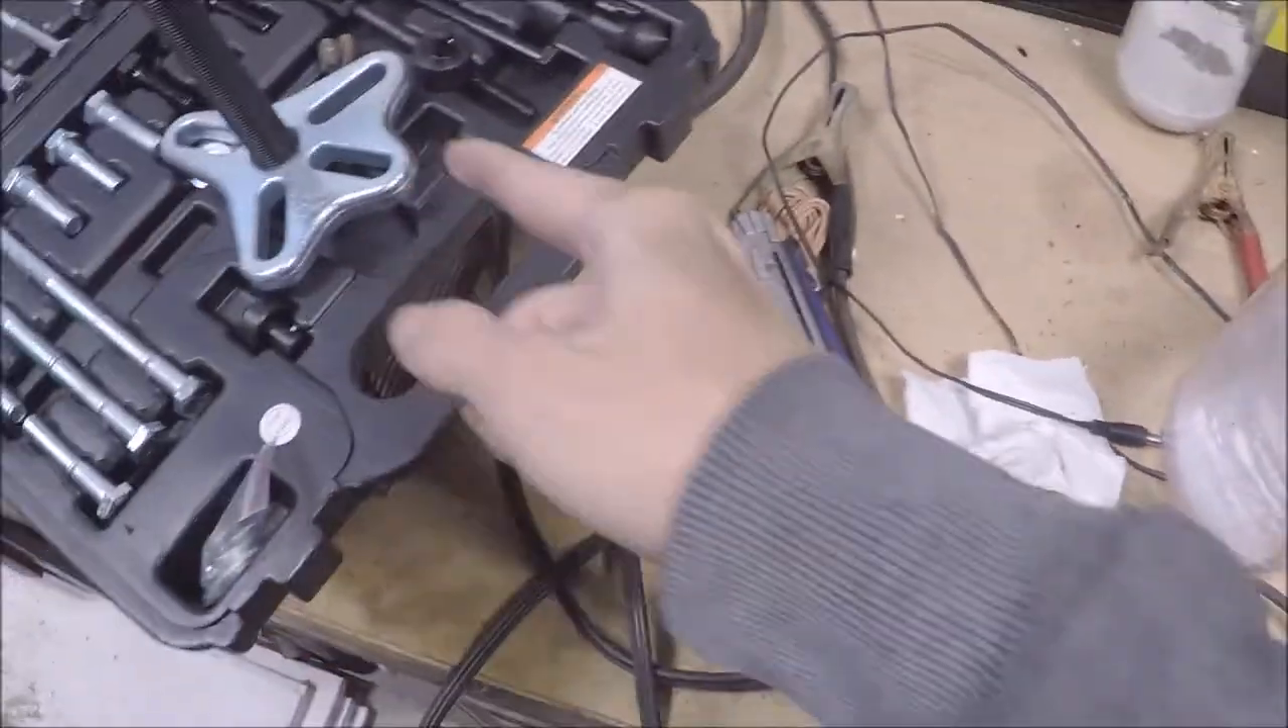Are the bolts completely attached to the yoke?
No.